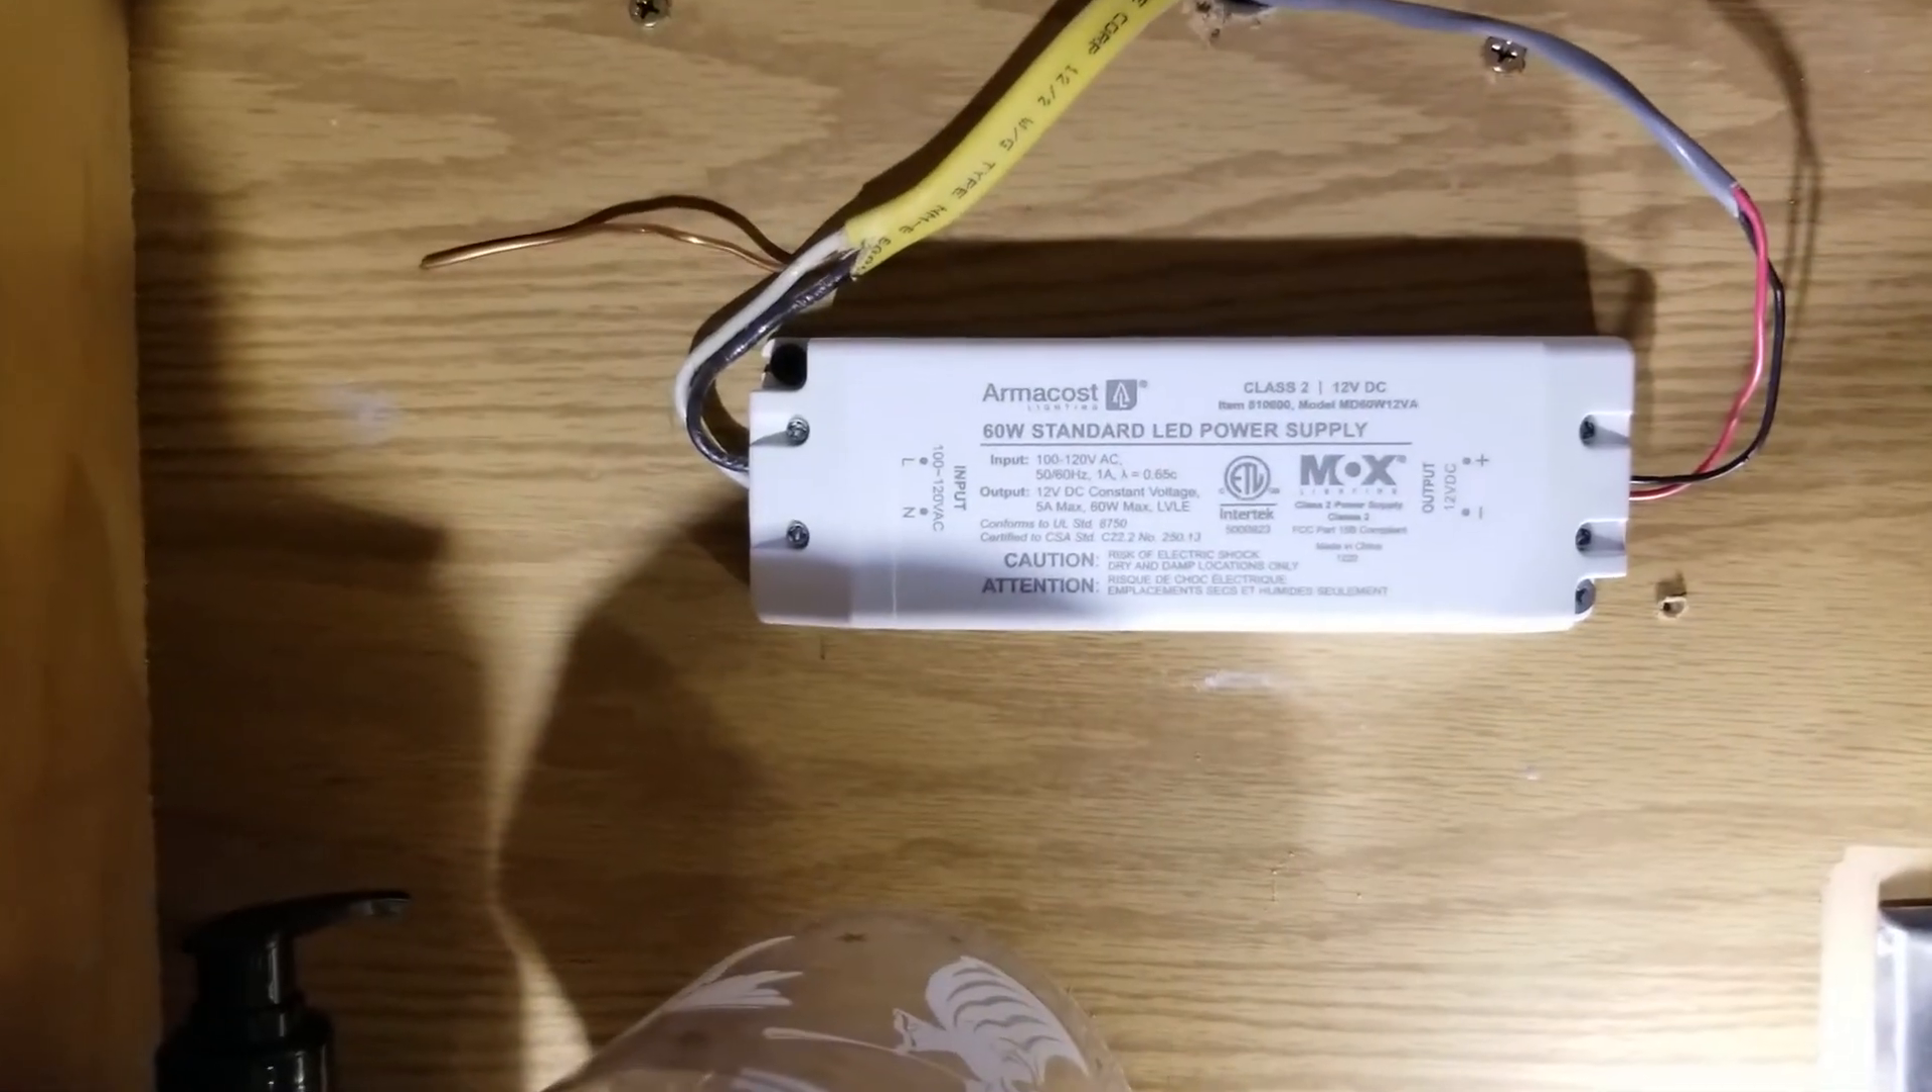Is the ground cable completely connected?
No.